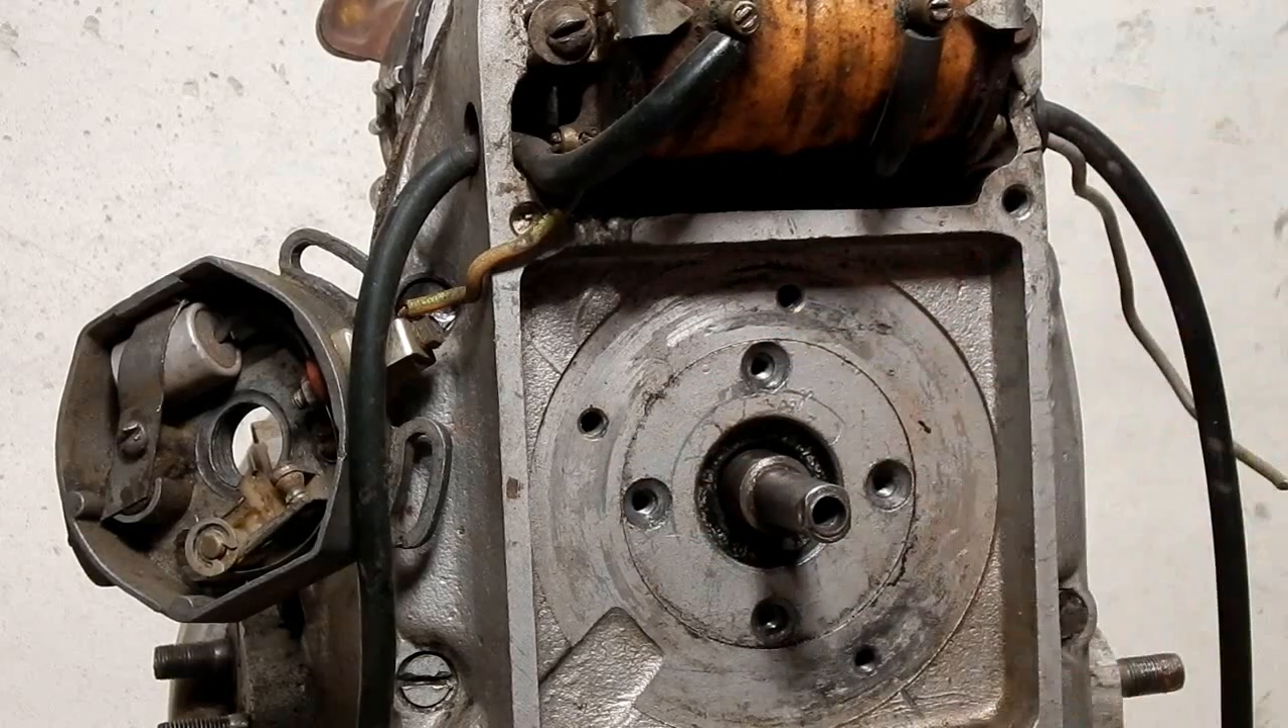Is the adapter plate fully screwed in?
No.